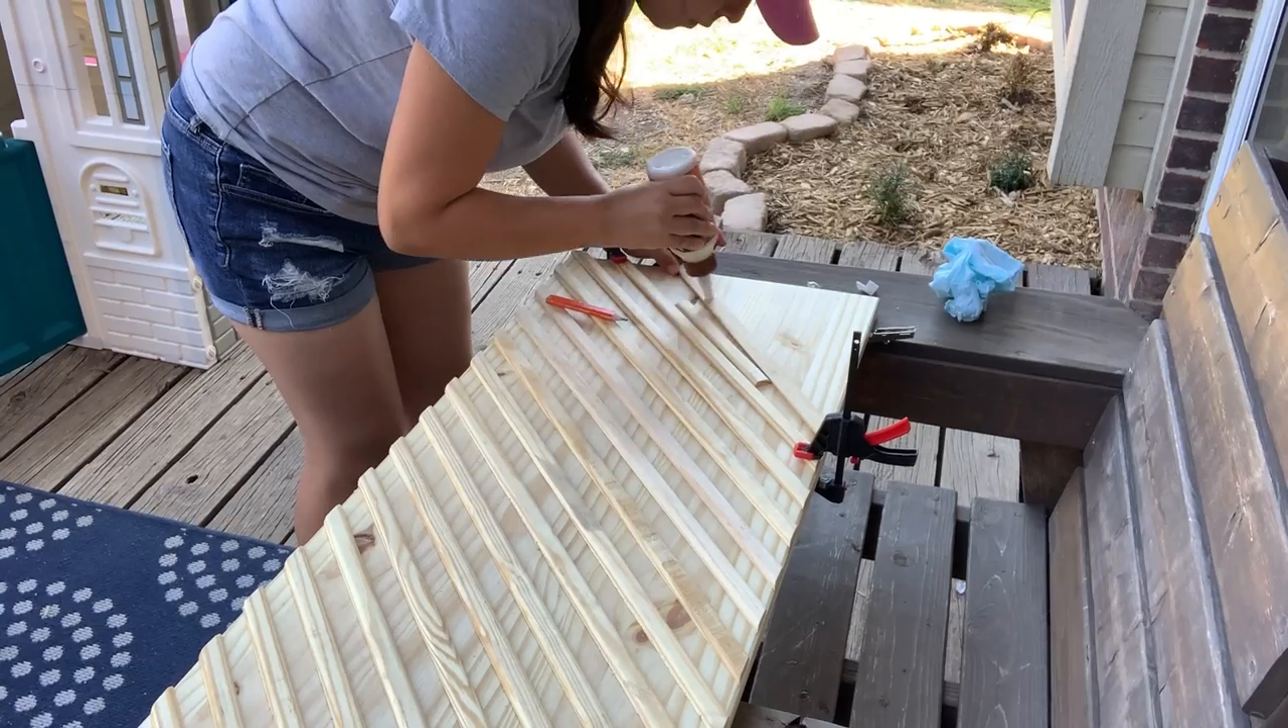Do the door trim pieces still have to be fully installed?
Yes.